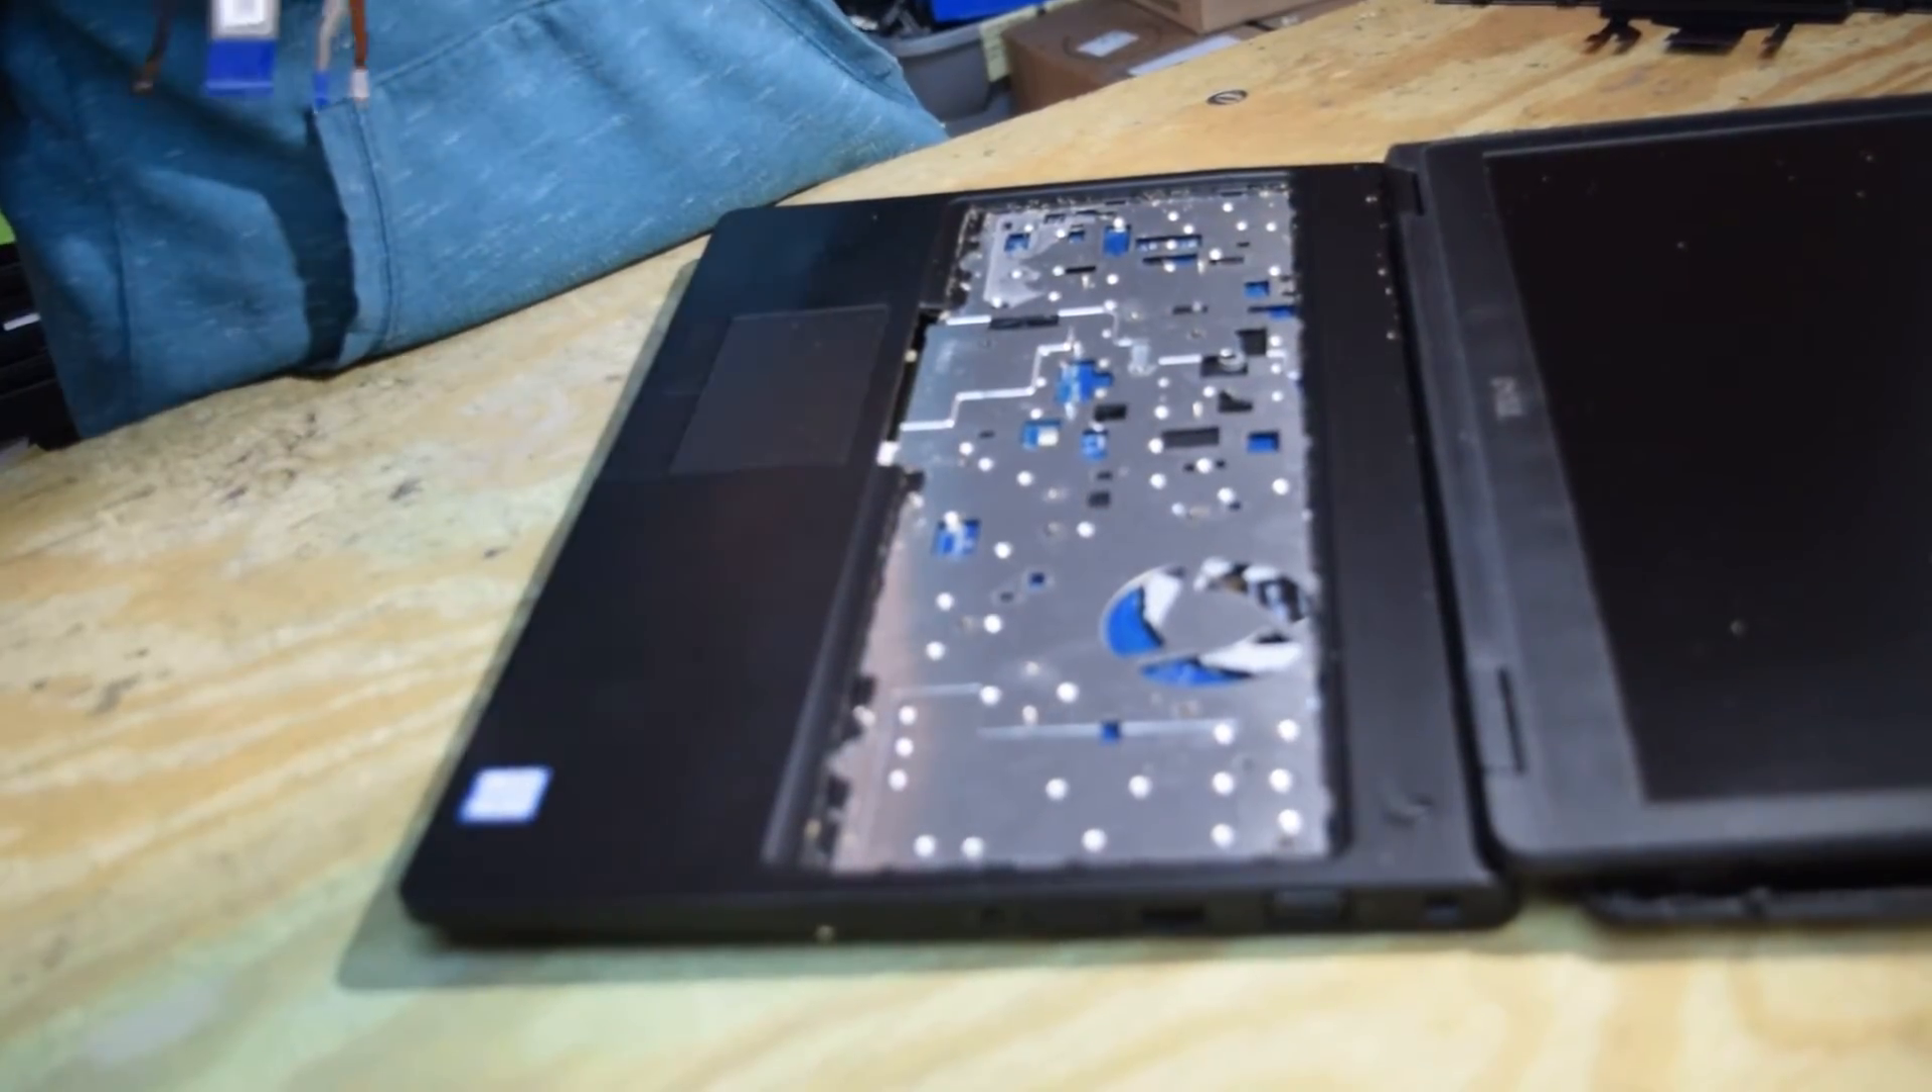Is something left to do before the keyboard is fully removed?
No.